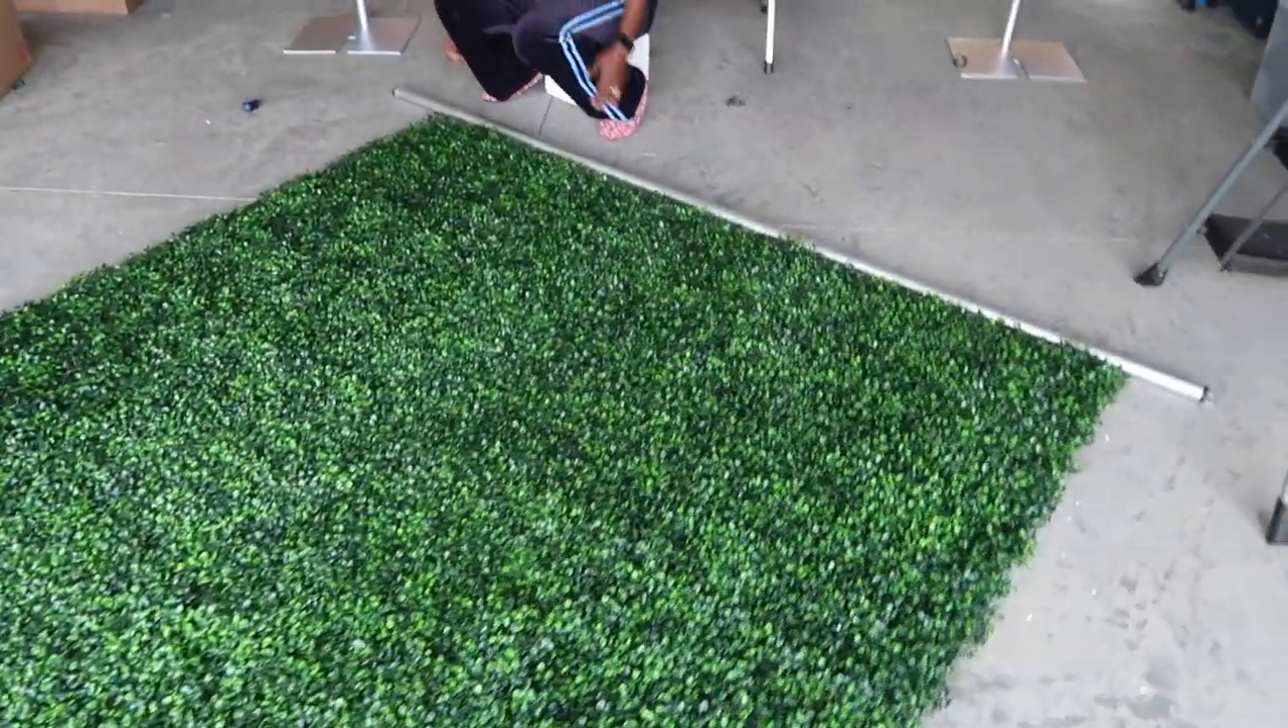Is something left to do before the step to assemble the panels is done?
No.